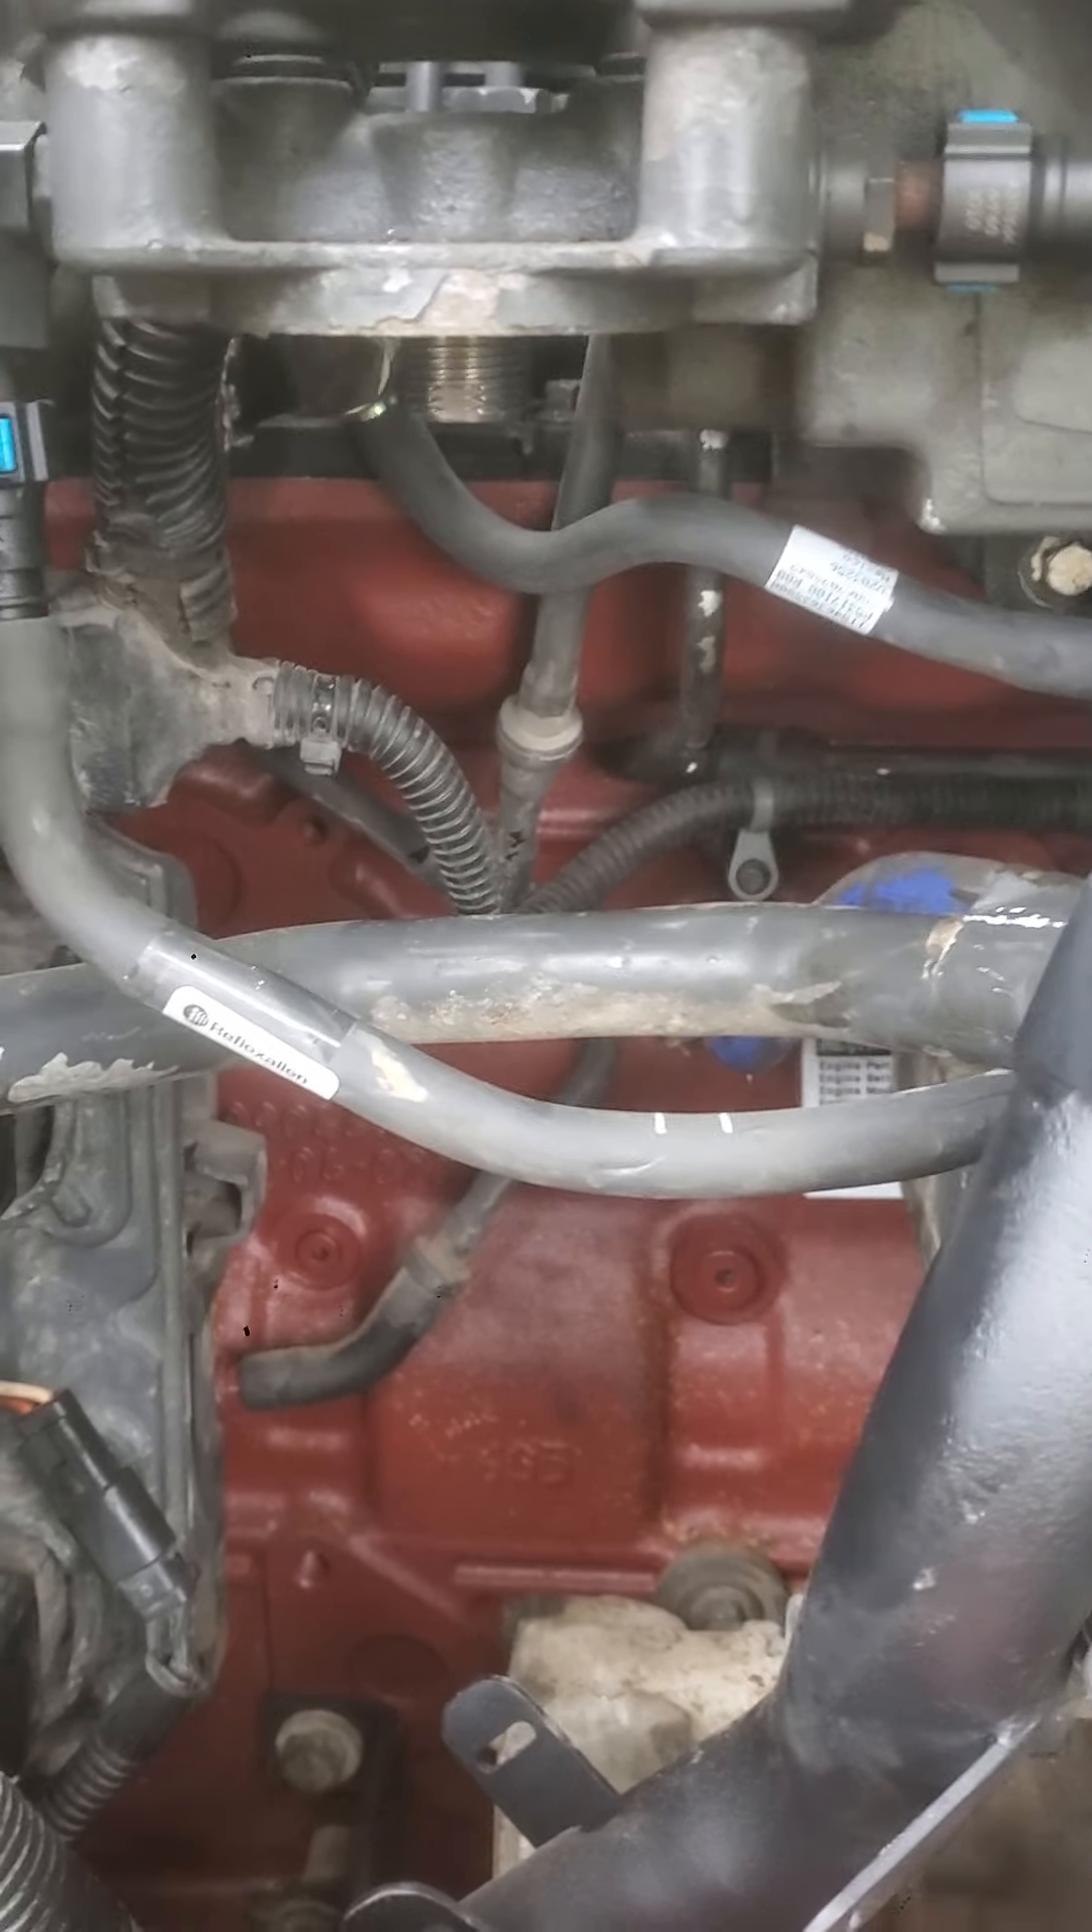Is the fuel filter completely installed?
No.